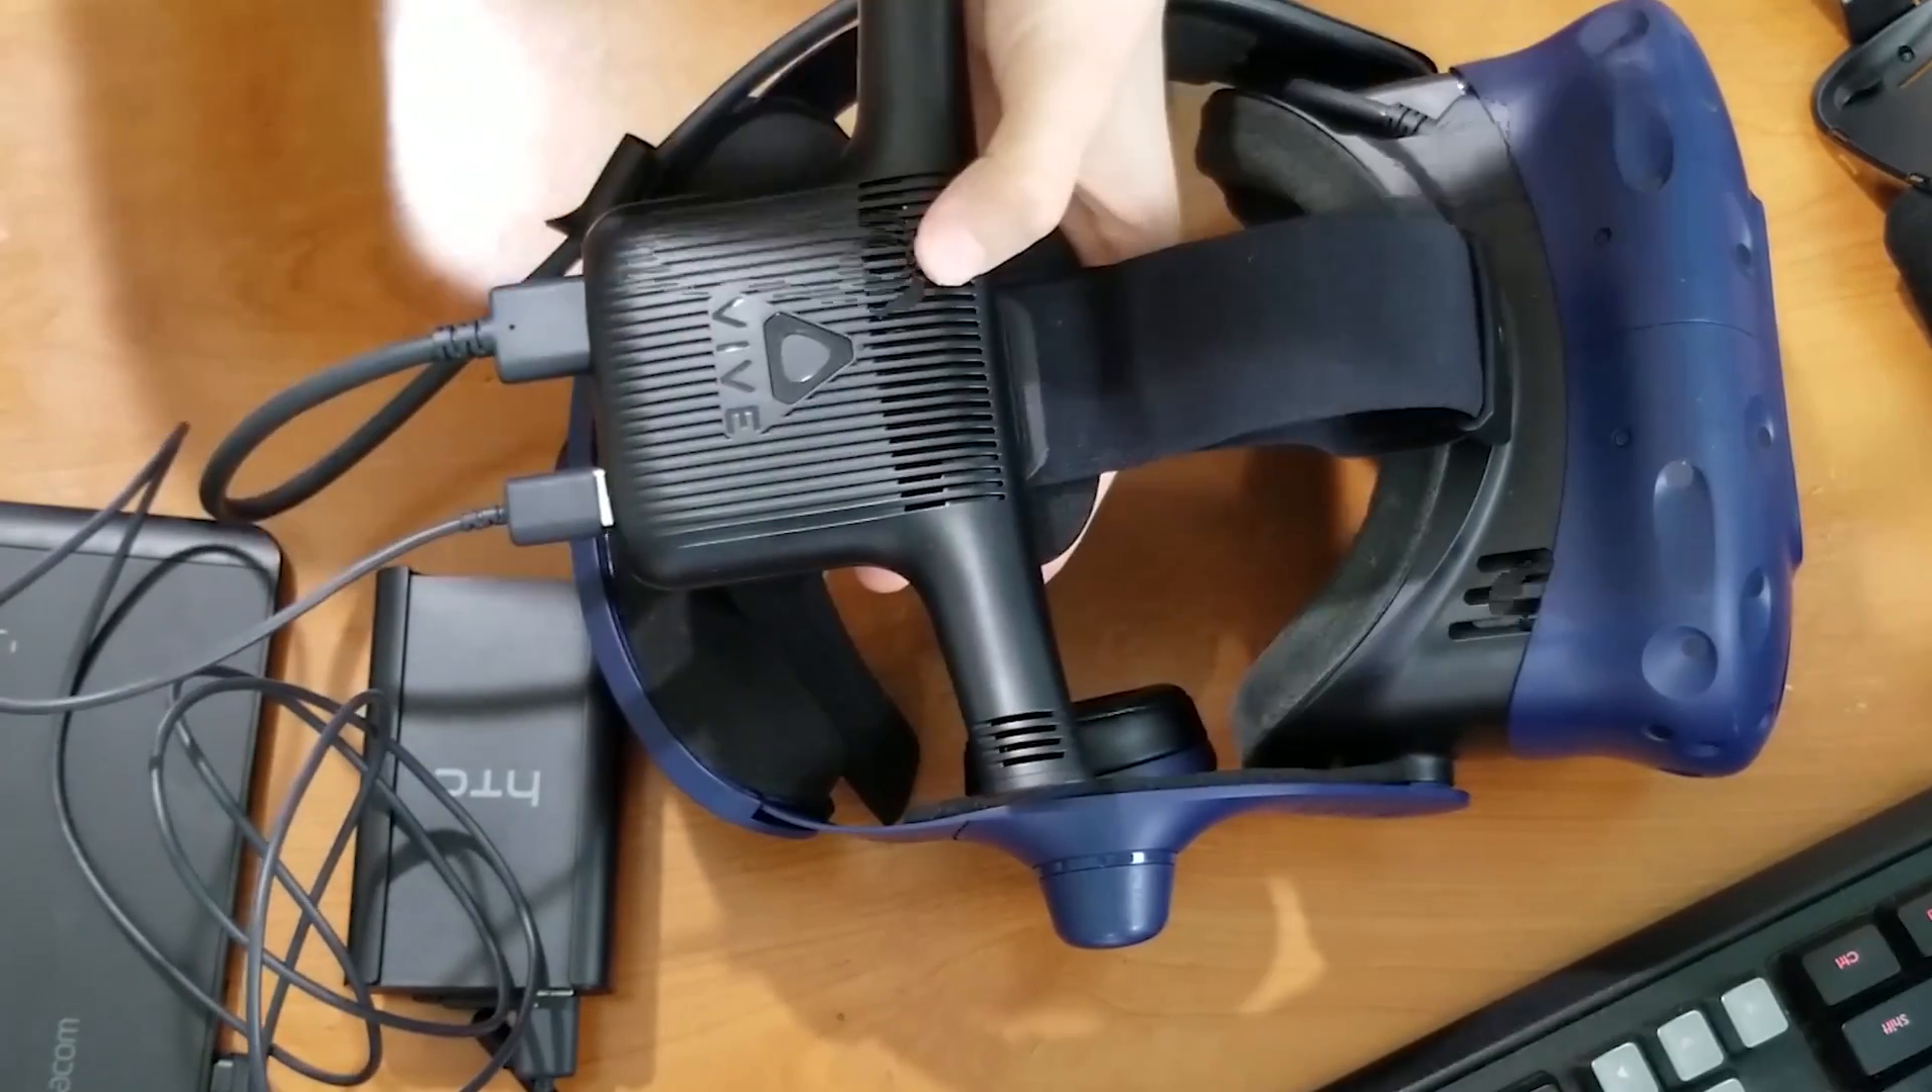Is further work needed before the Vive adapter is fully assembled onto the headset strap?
No.